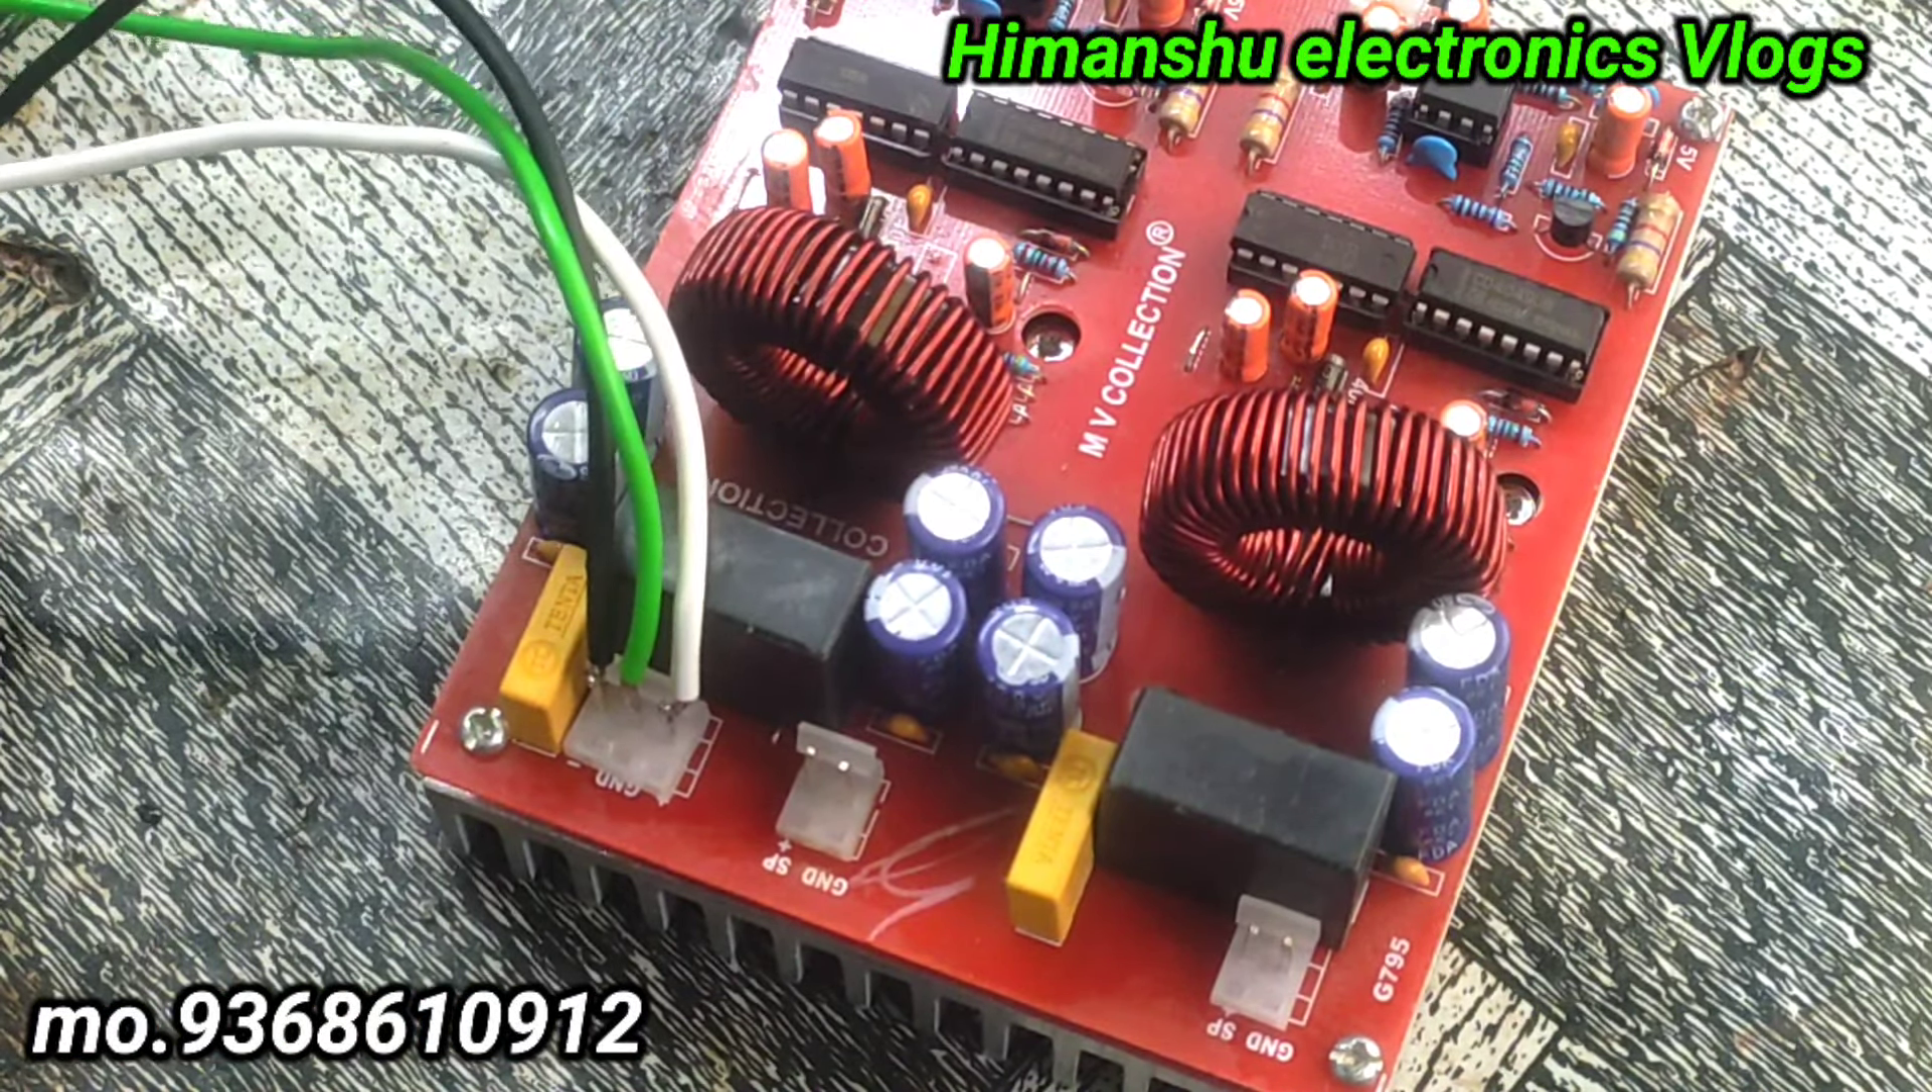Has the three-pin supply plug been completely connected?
Yes.